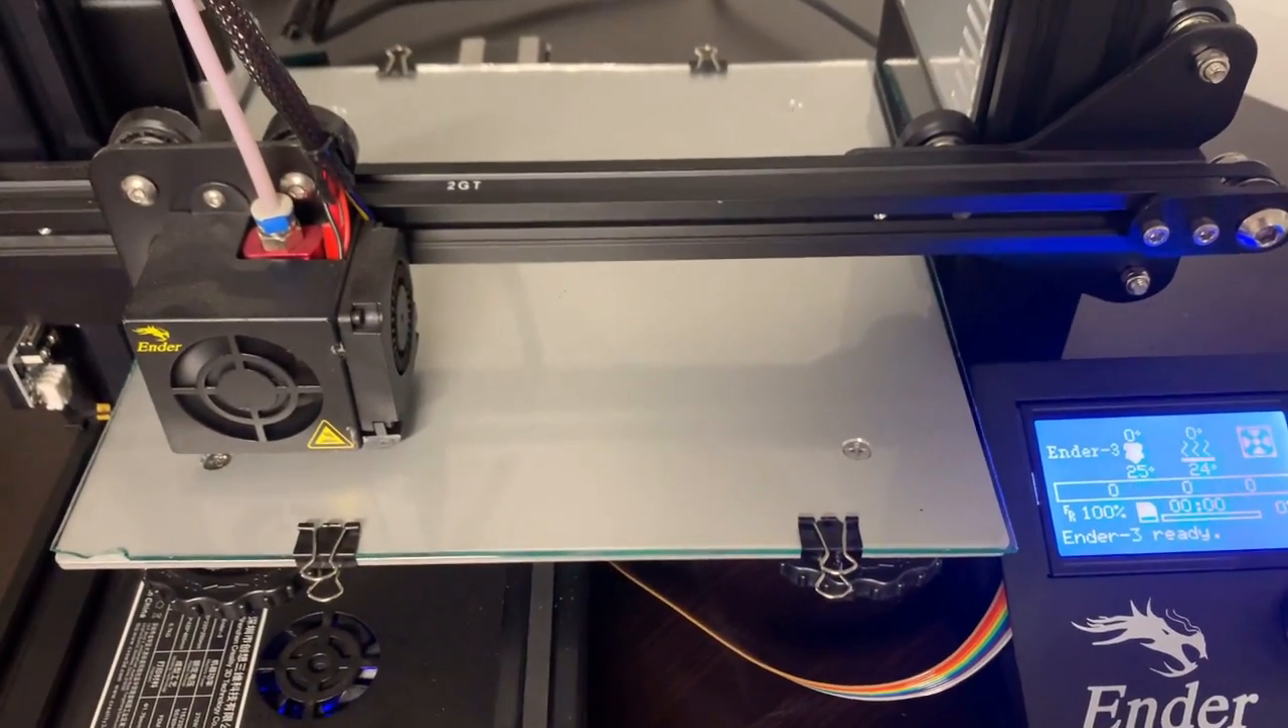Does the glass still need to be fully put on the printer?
No.